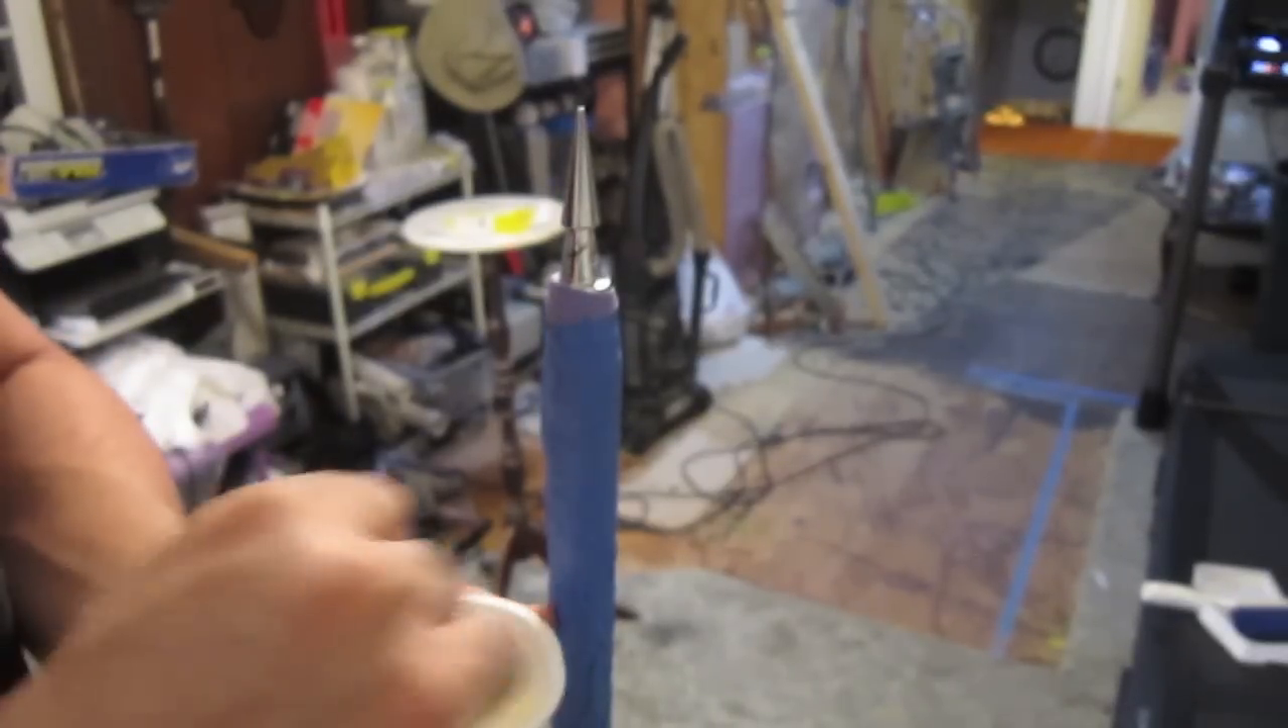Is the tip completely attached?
Yes.